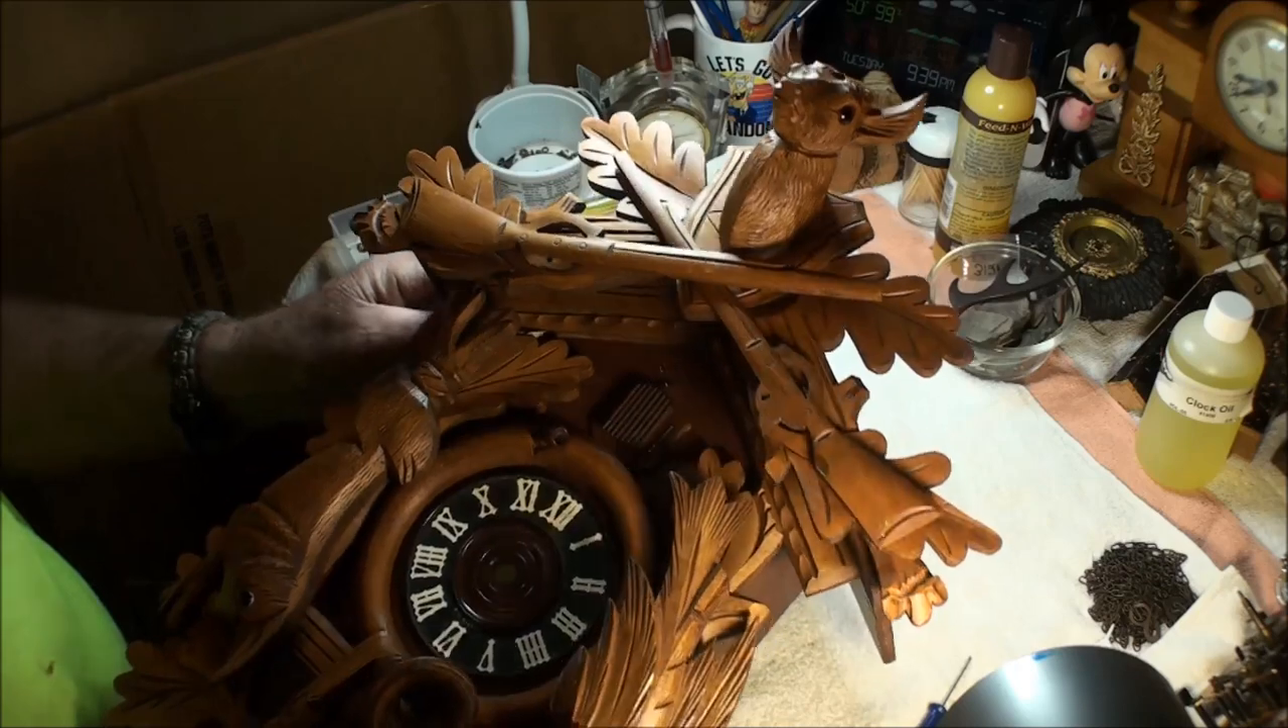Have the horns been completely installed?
No.